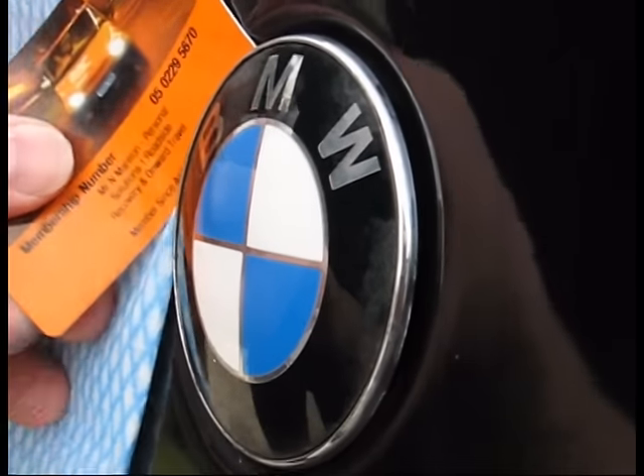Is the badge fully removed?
No.